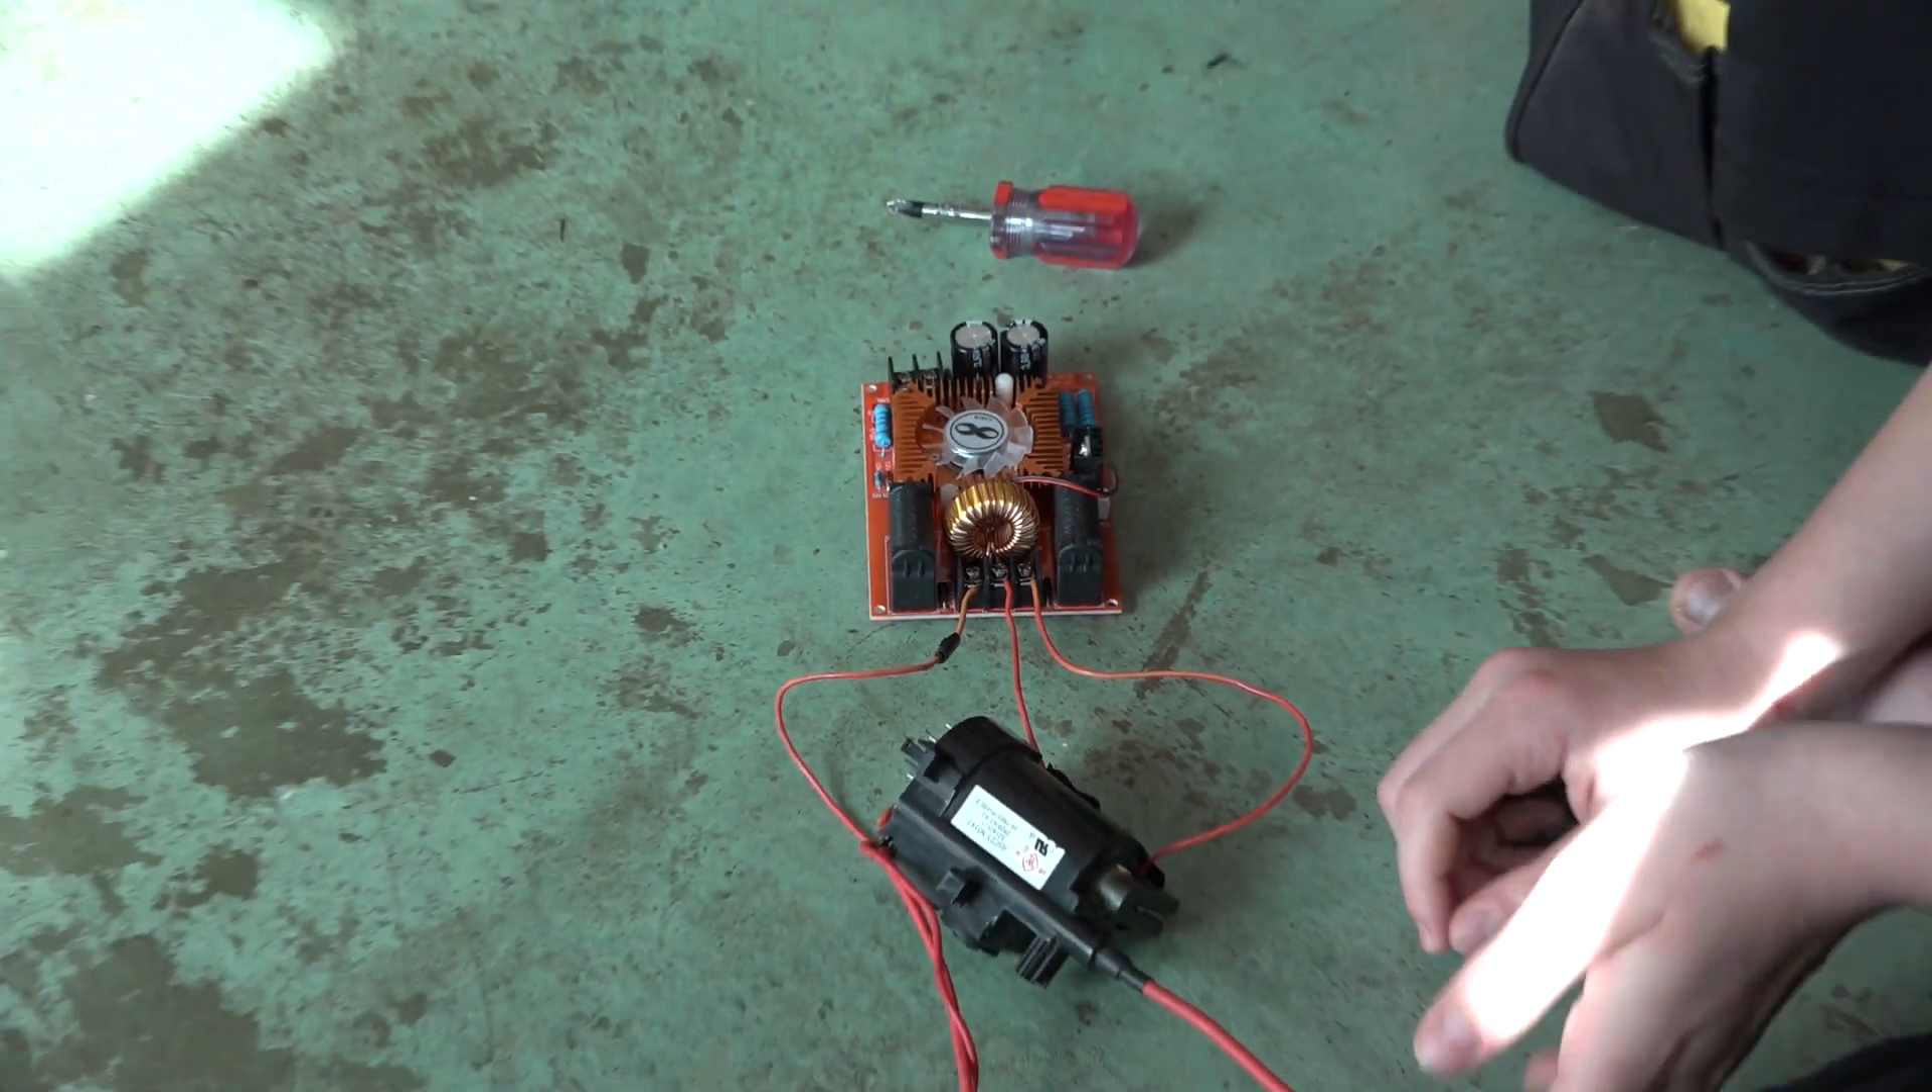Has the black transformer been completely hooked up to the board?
Yes.